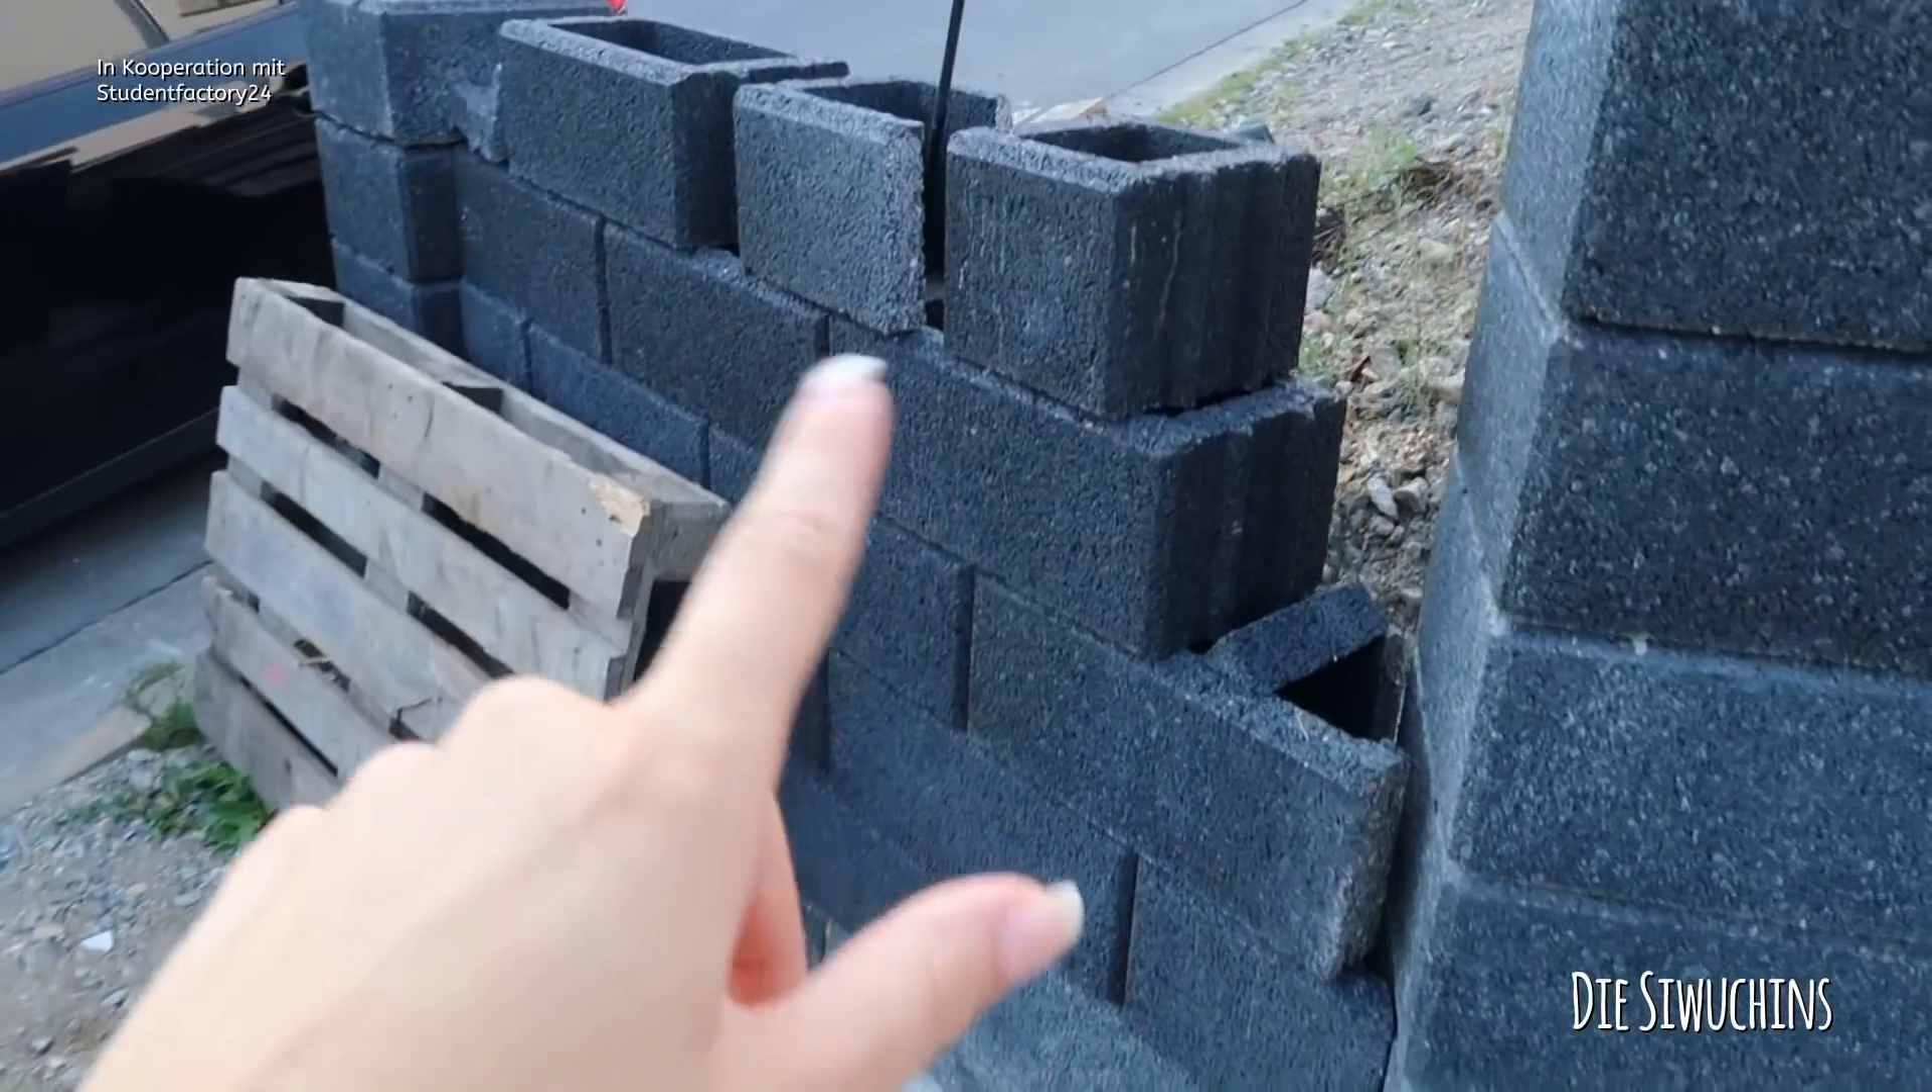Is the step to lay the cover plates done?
No.